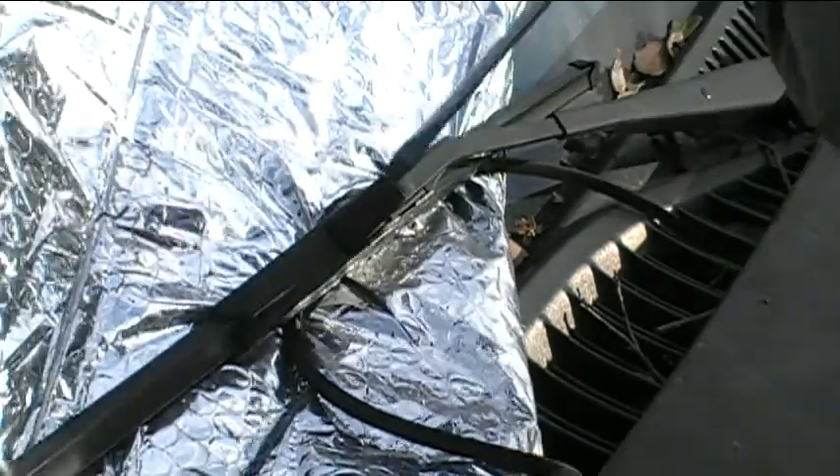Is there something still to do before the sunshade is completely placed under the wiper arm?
No.